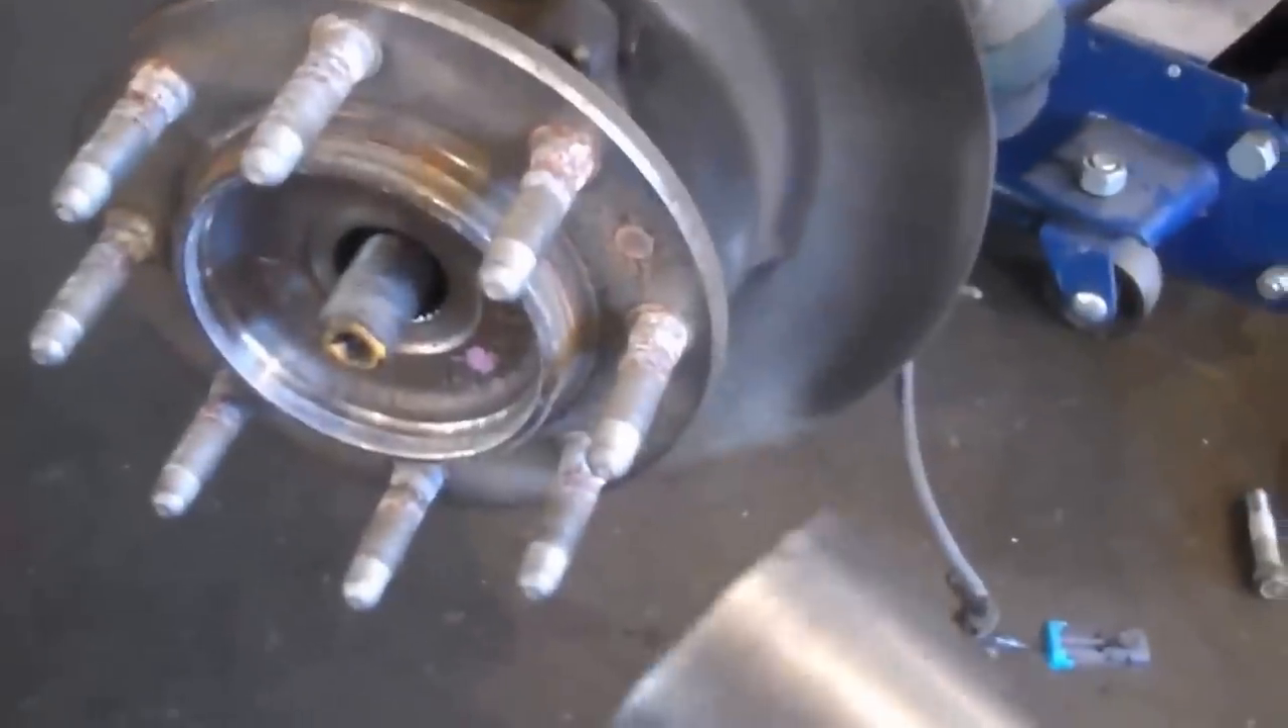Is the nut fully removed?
Yes.